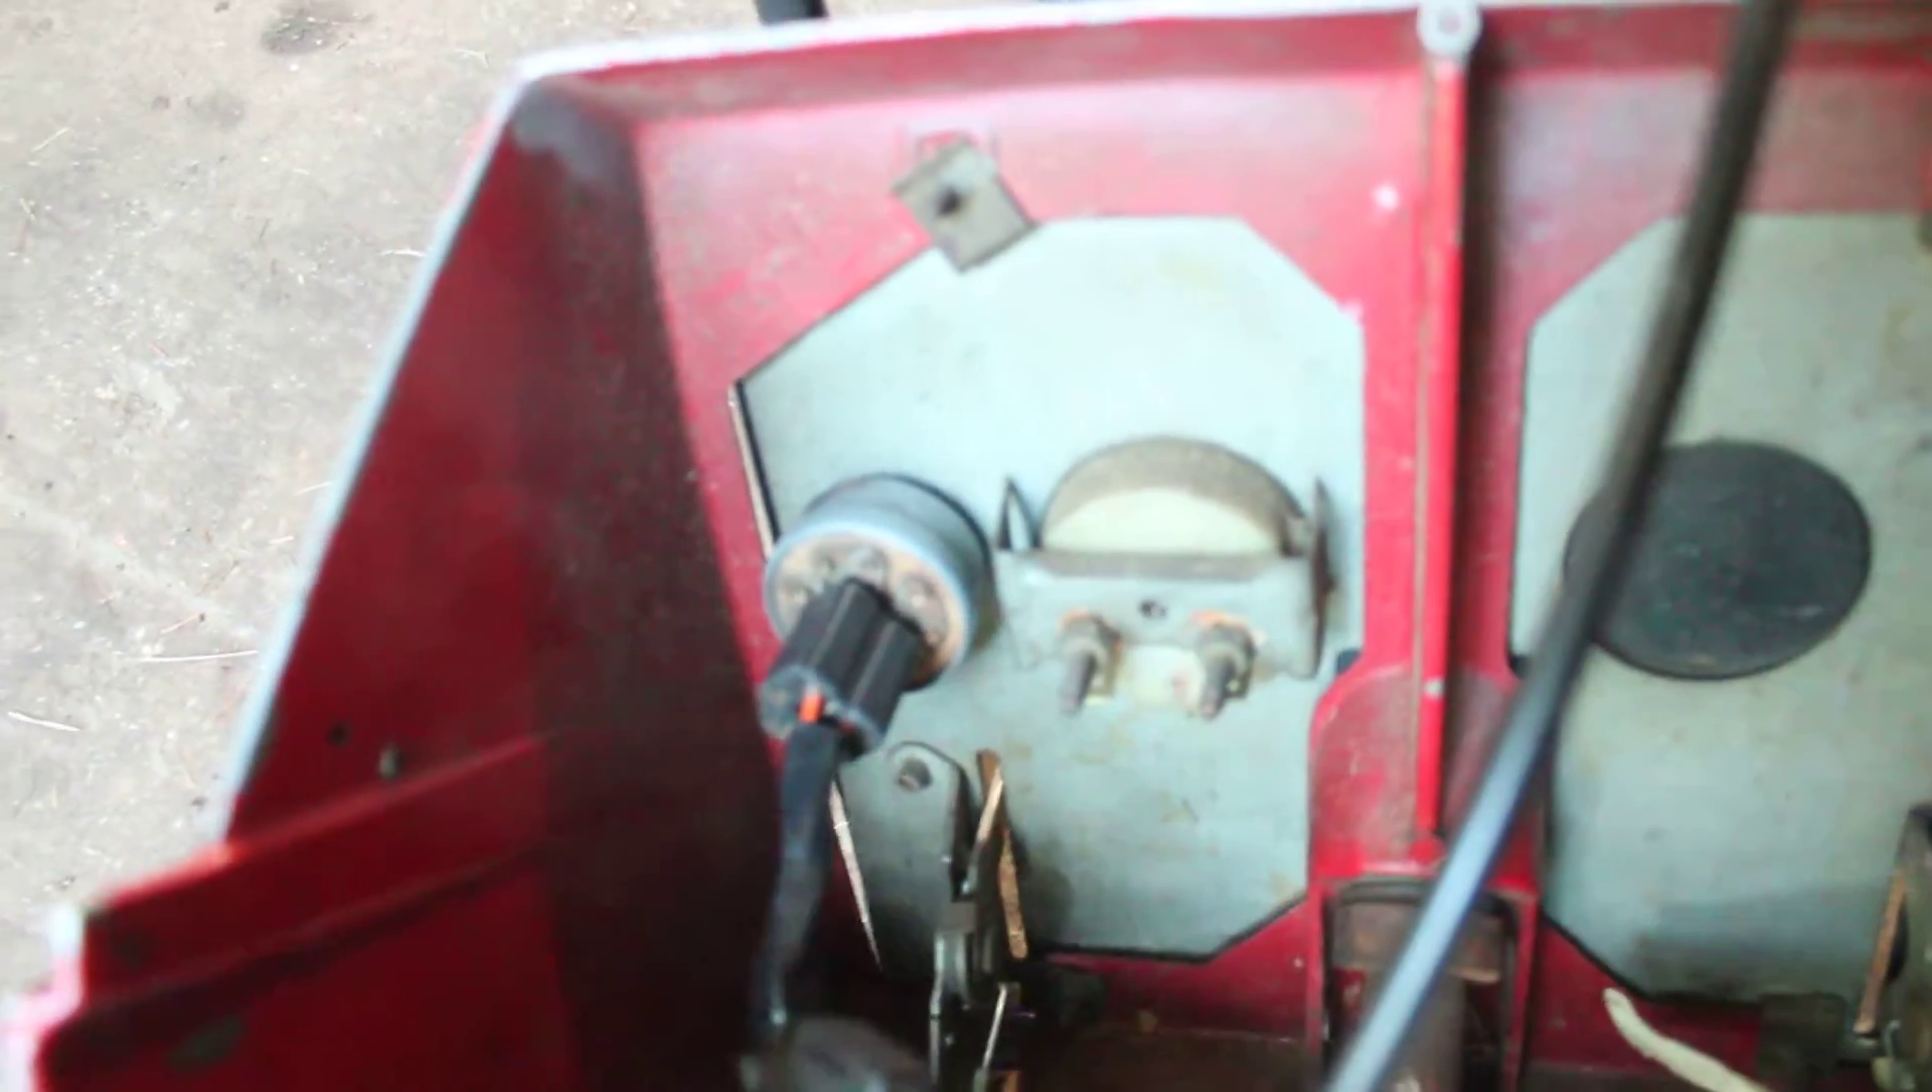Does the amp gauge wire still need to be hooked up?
Yes.